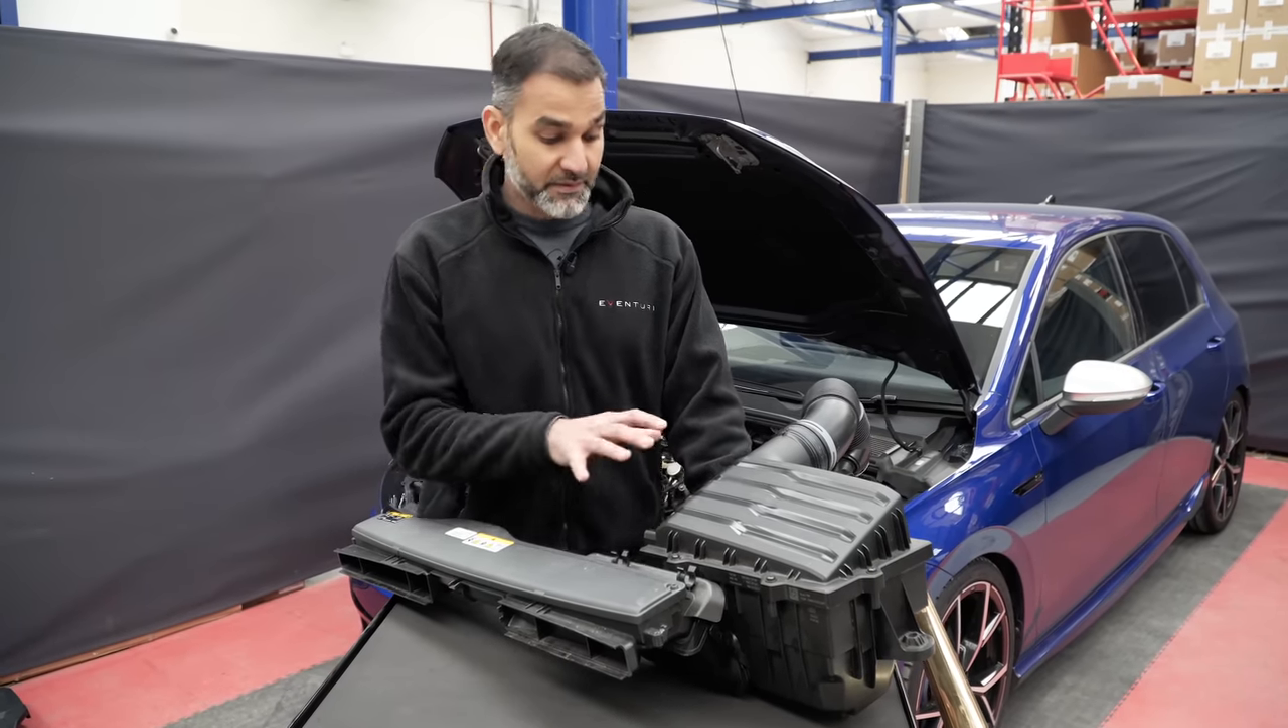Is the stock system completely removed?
Yes.